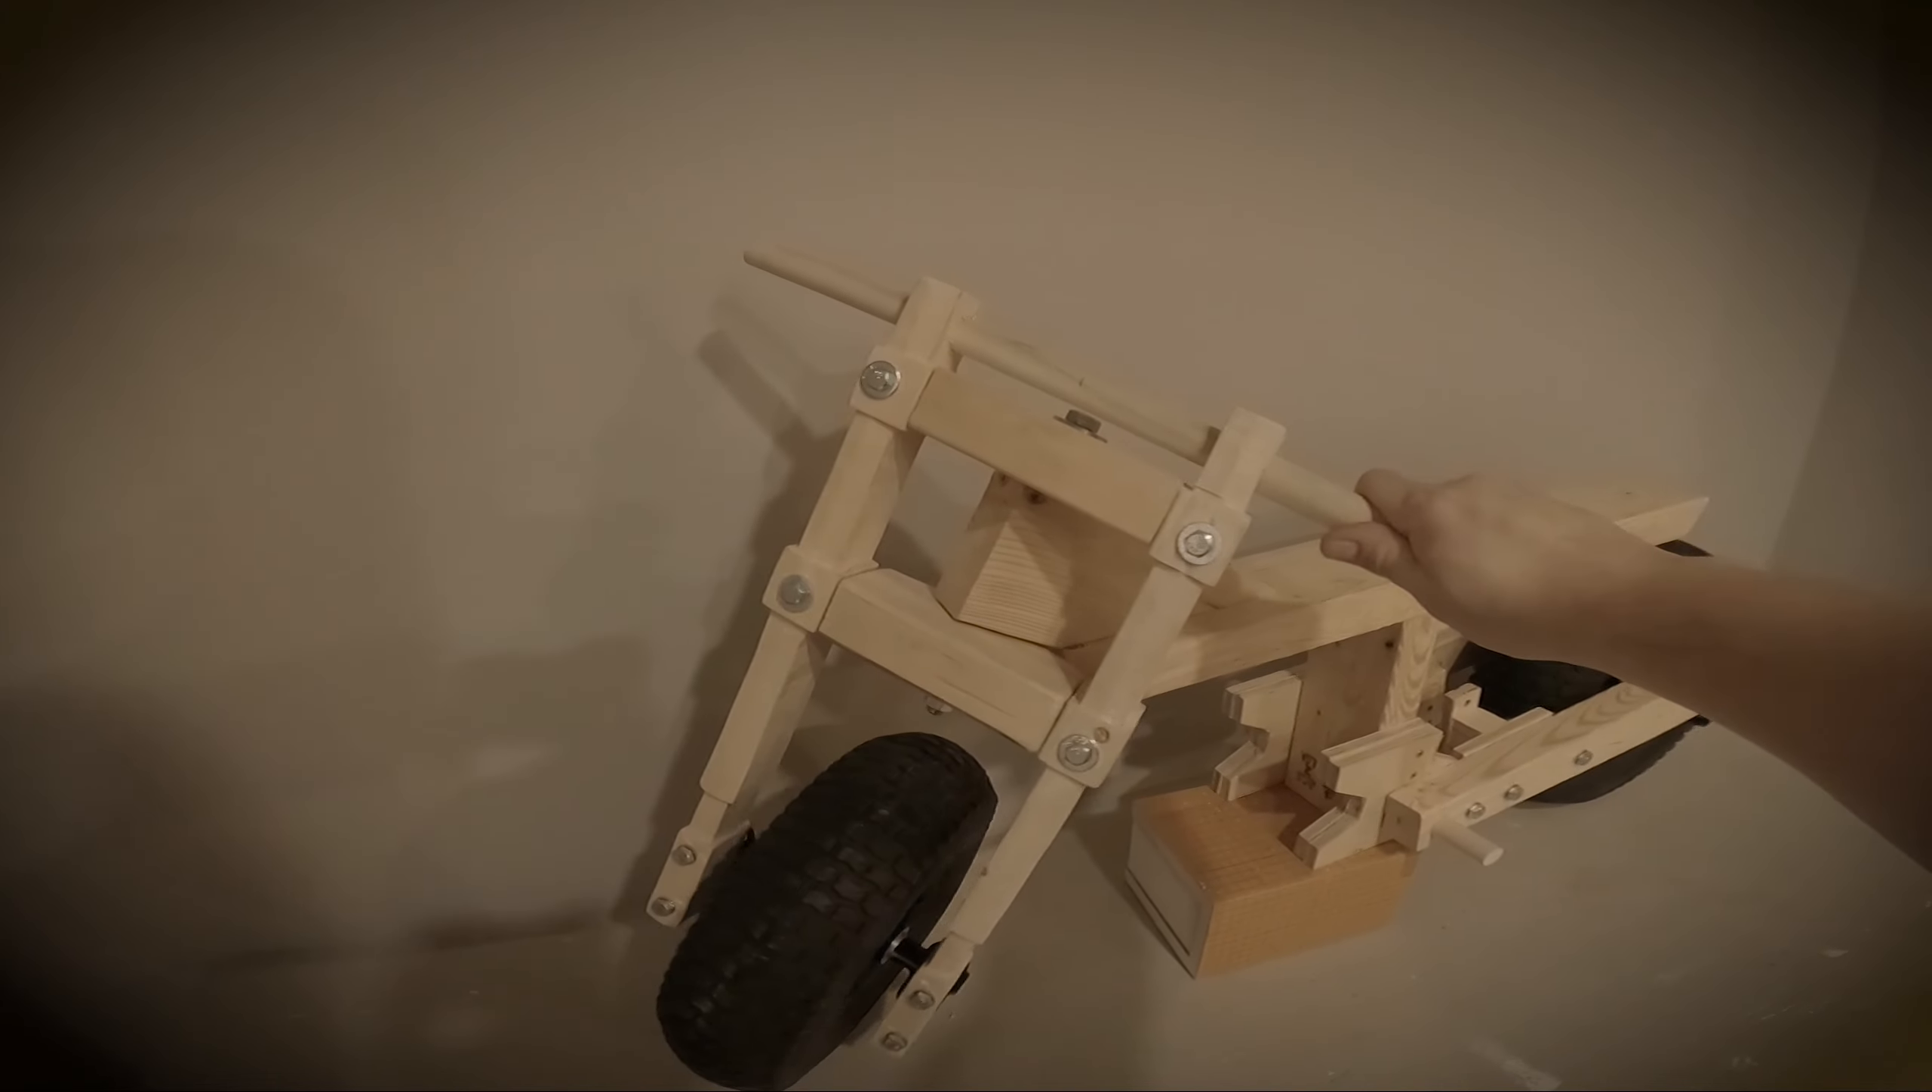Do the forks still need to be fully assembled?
No.